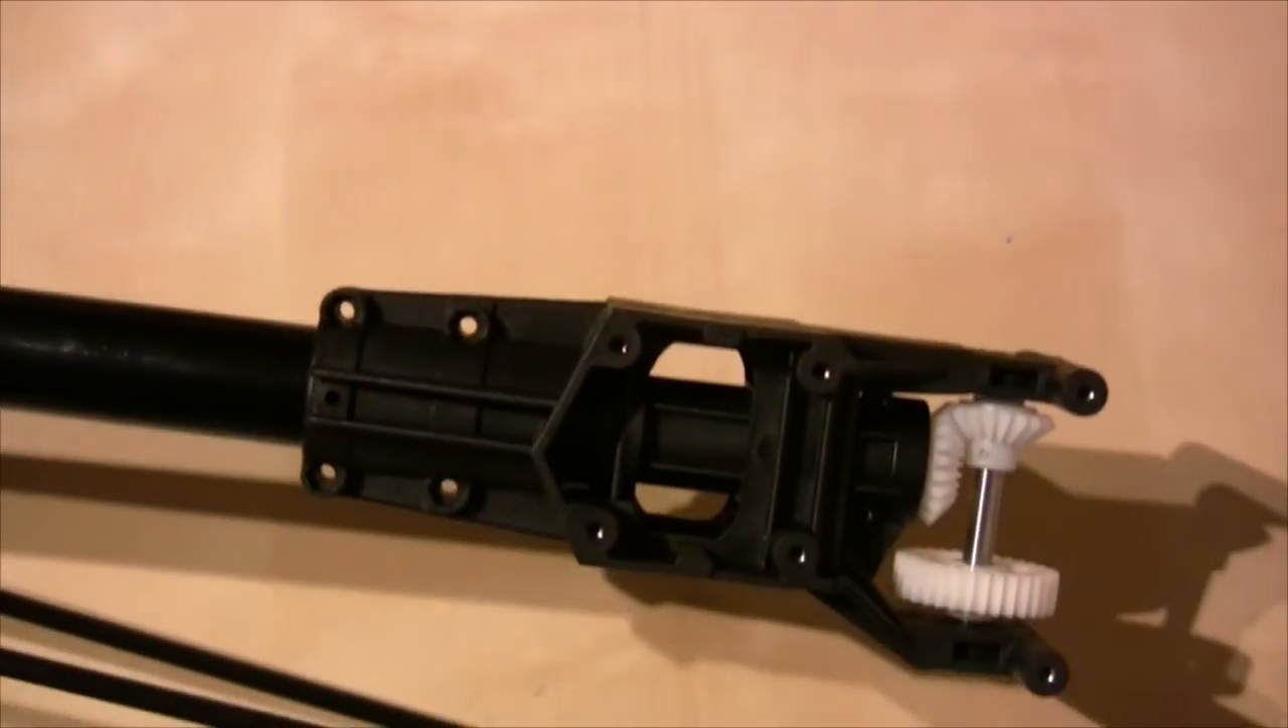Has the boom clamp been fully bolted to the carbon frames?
No.